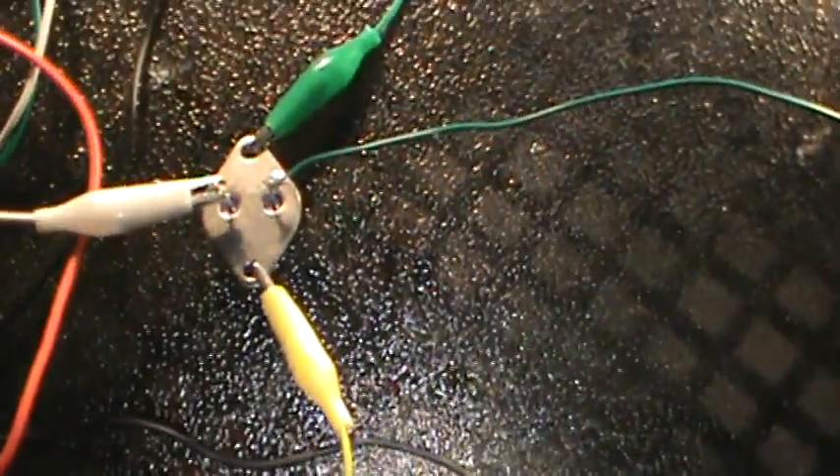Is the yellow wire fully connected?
Yes.